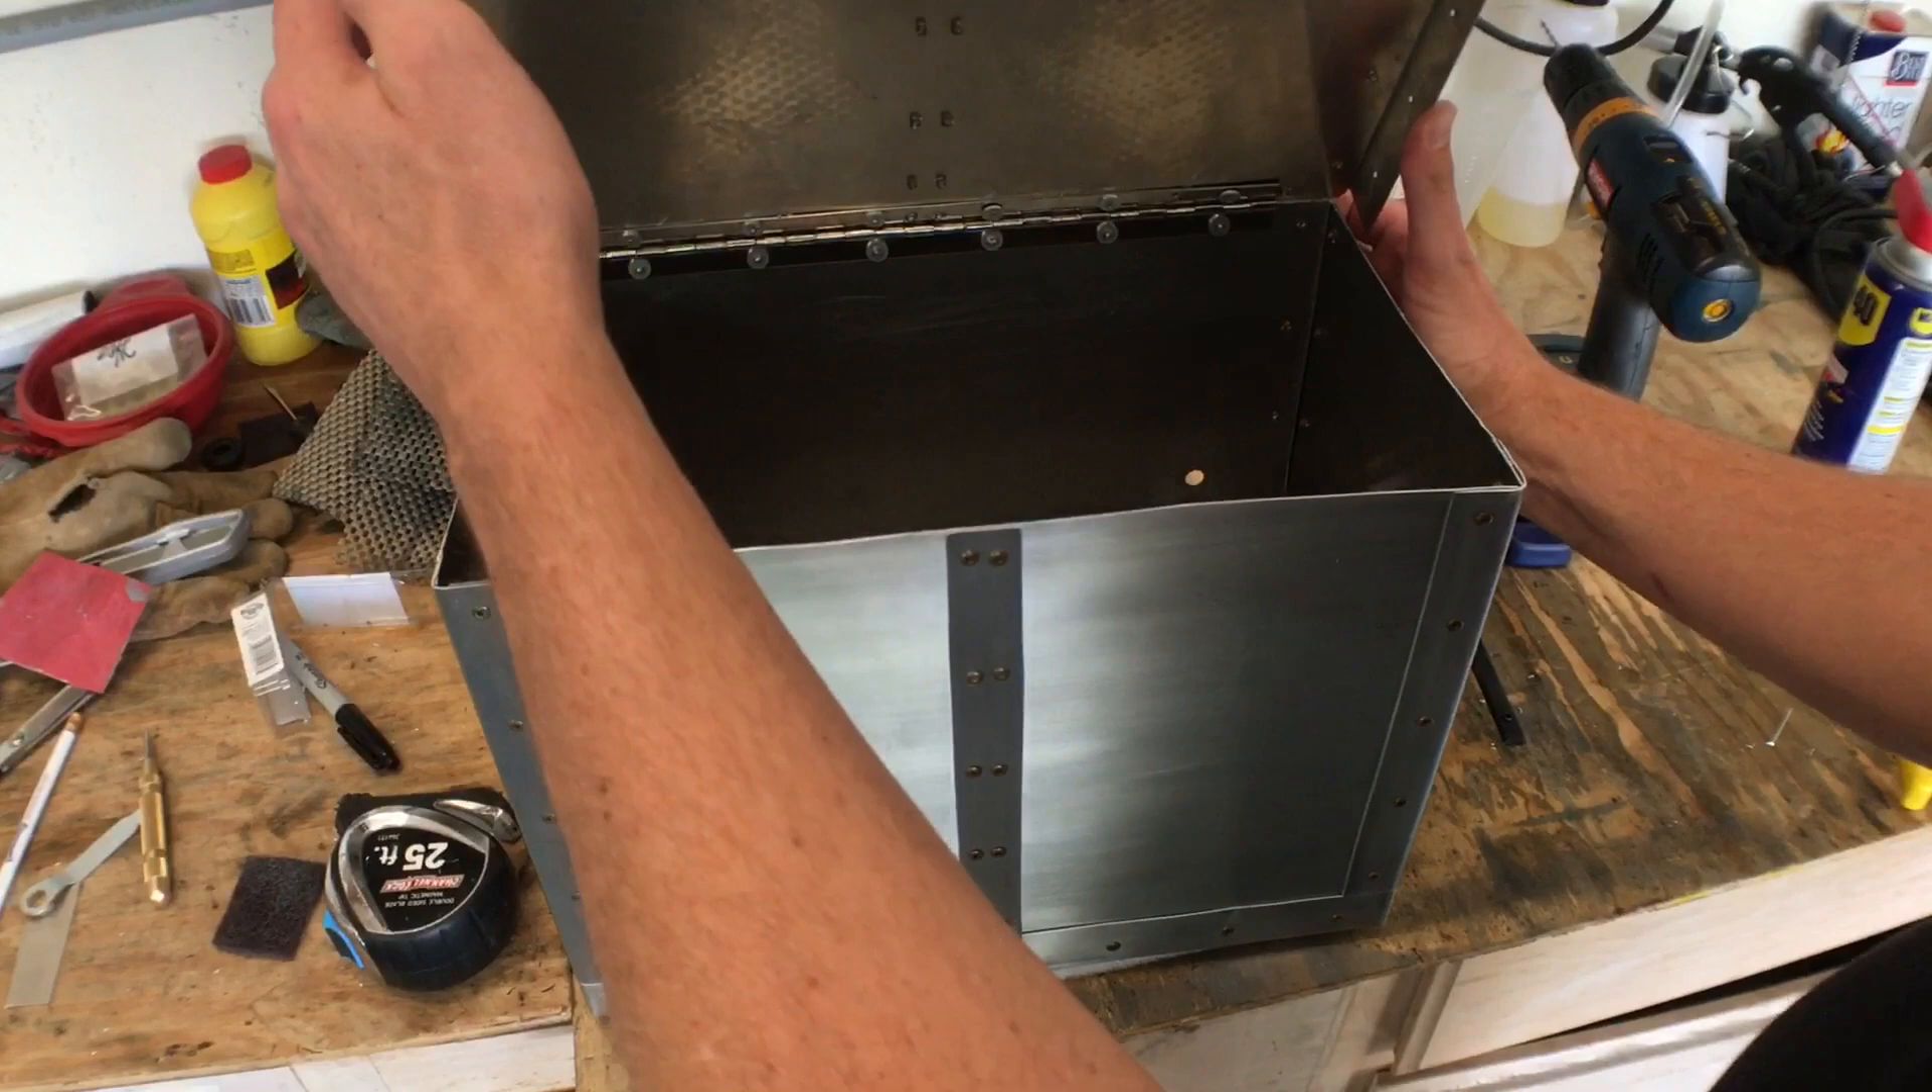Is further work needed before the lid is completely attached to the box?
No.